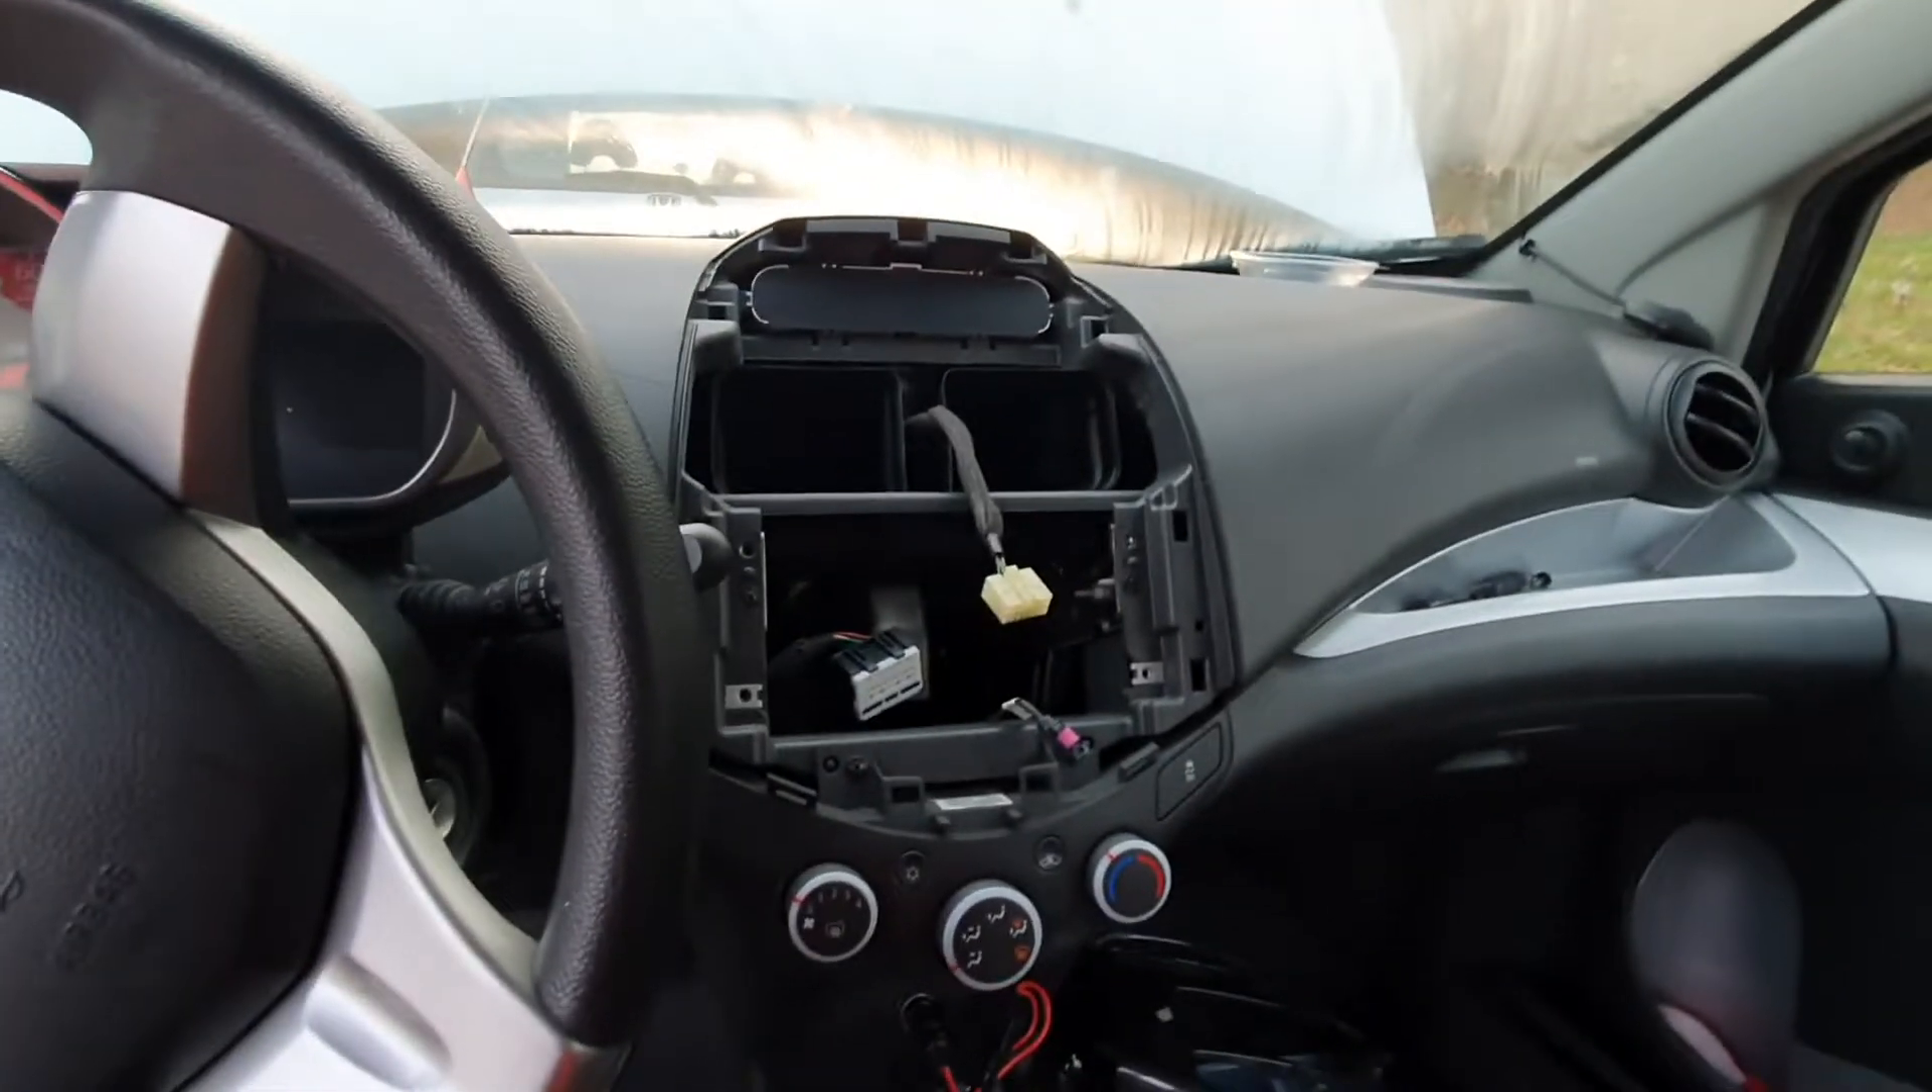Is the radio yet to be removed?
No.